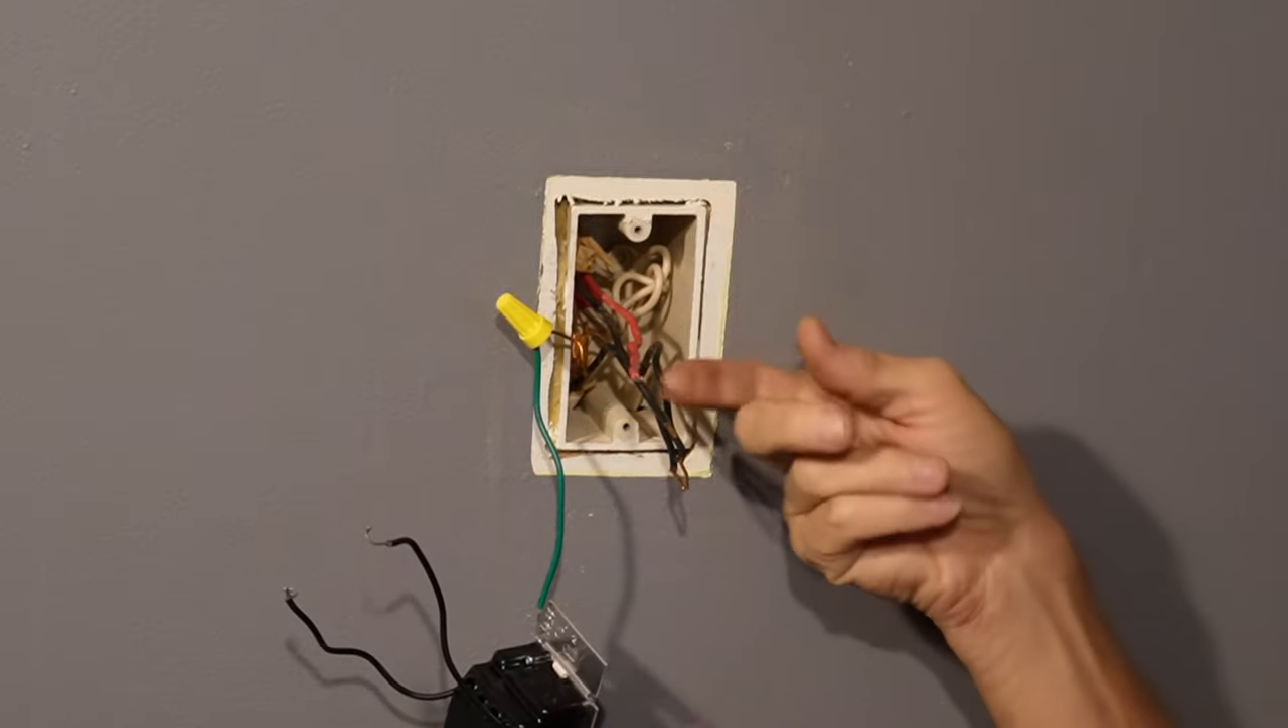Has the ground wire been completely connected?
Yes.